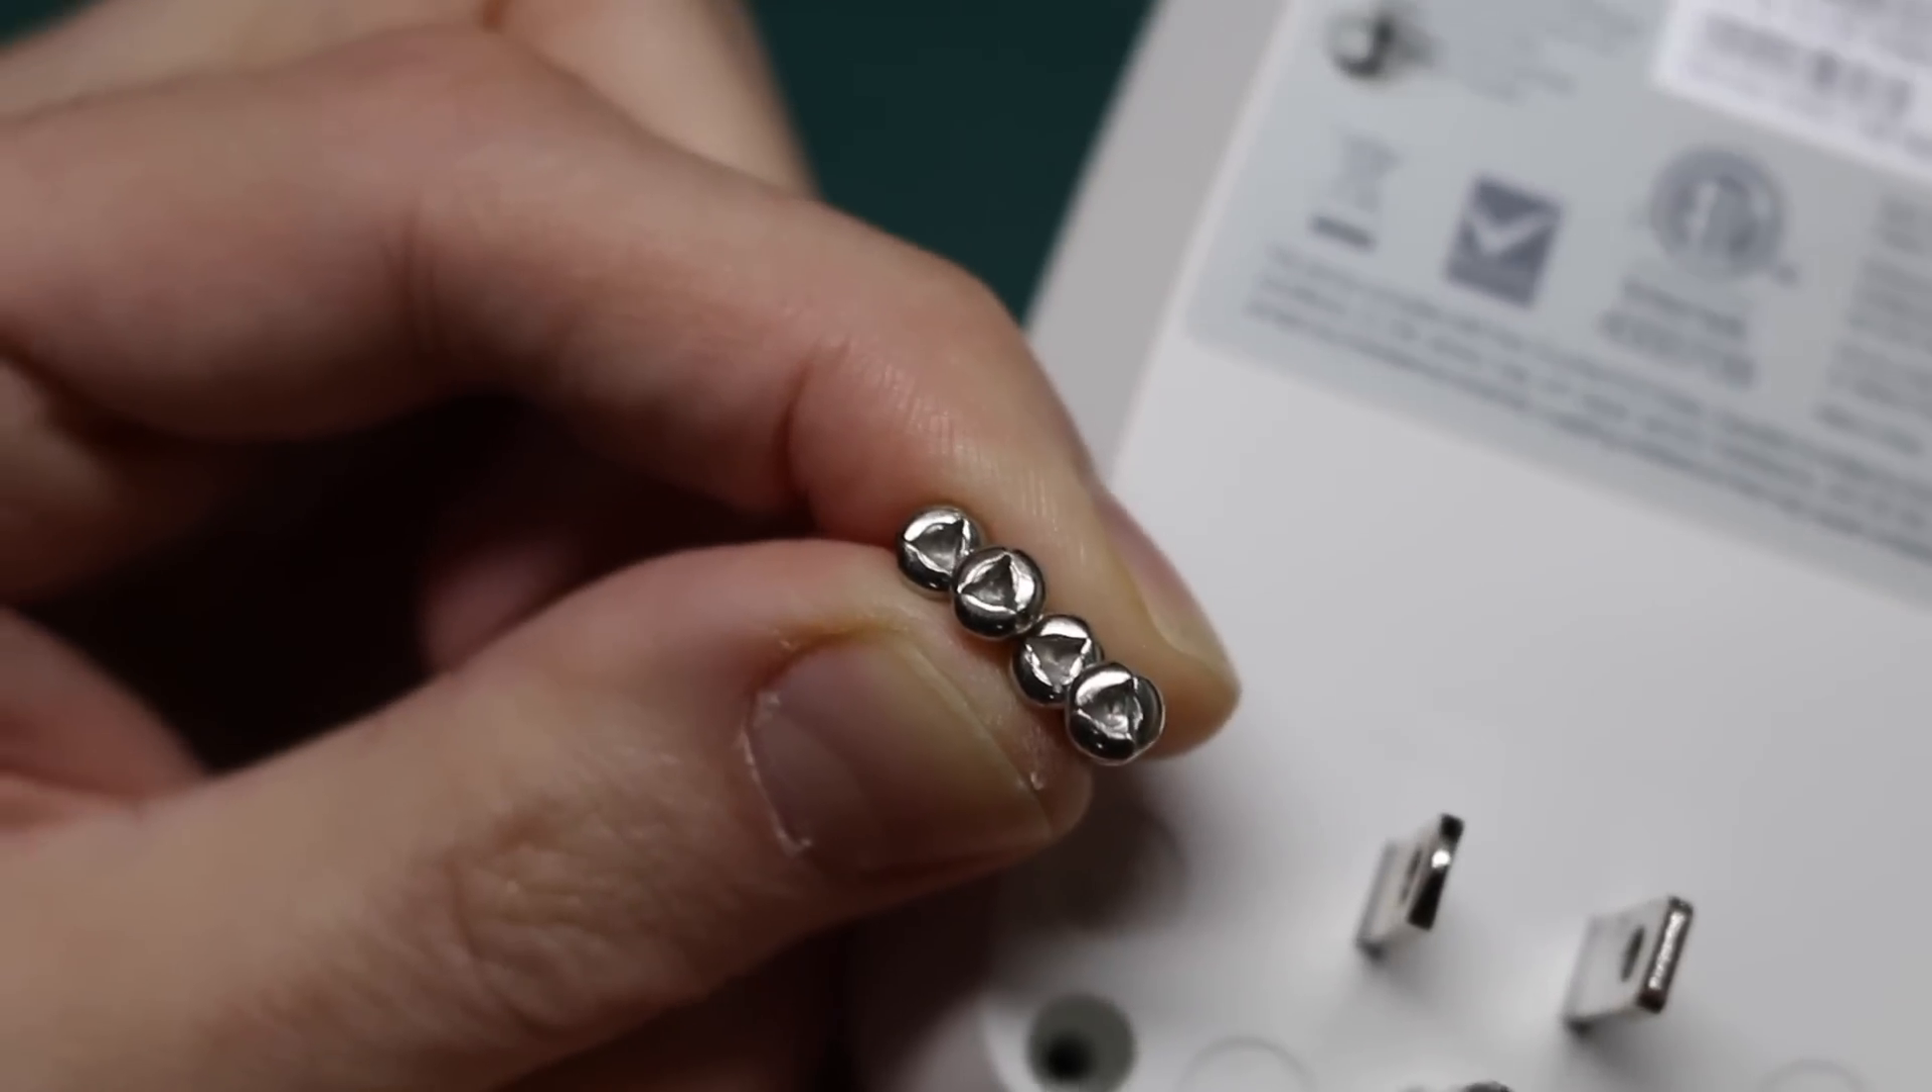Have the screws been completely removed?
Yes.